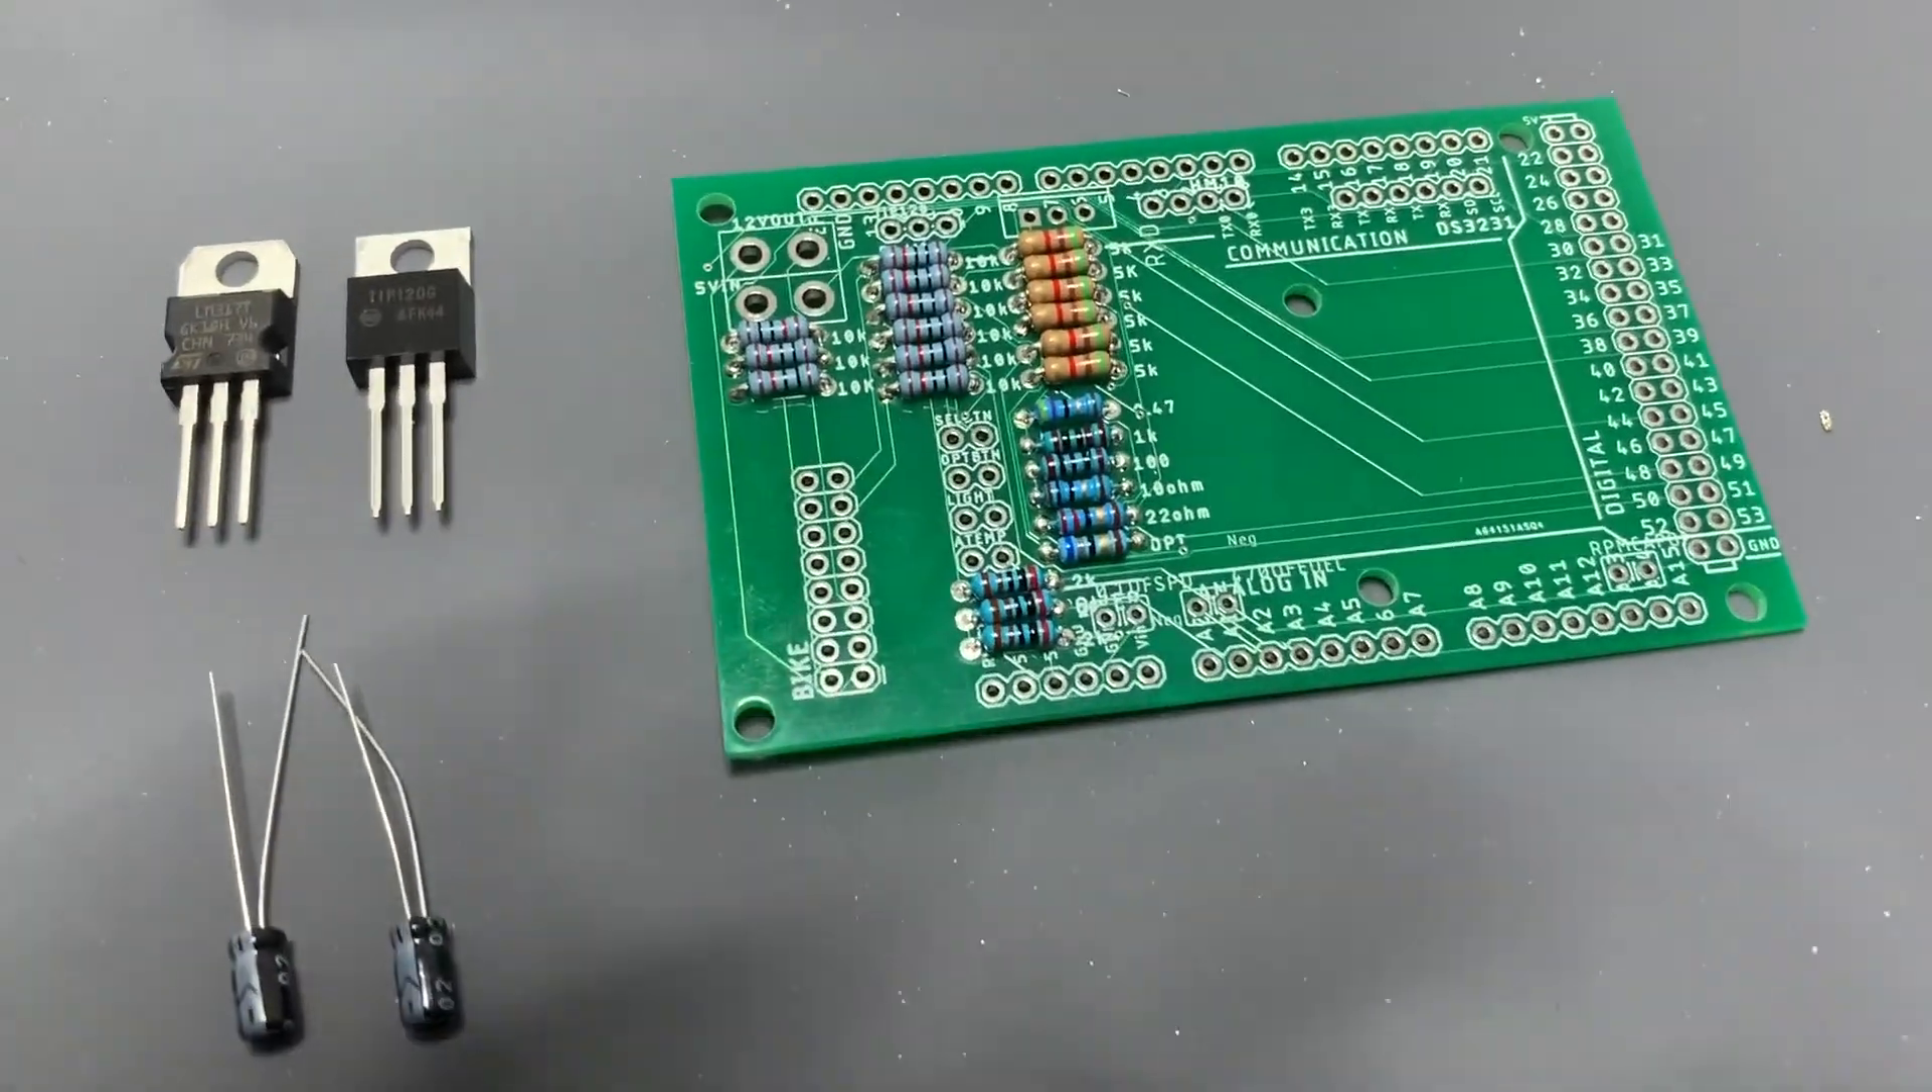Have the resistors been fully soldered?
Yes.